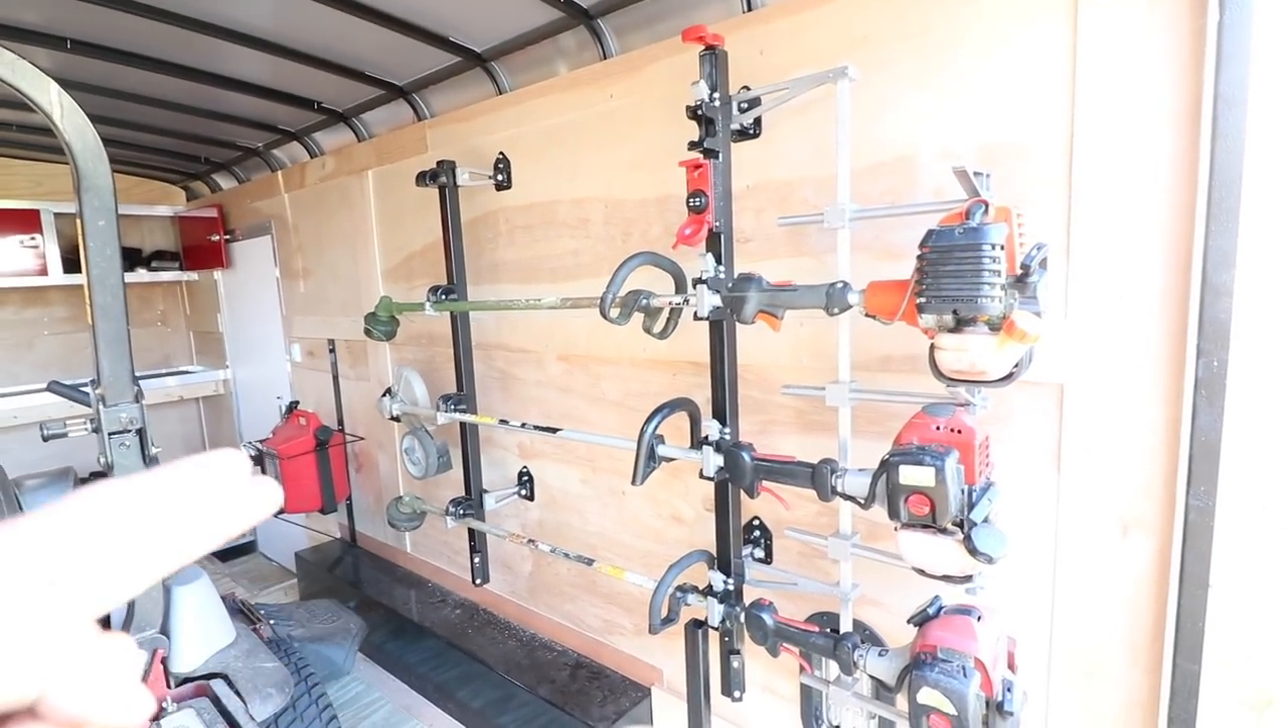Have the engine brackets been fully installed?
Yes.